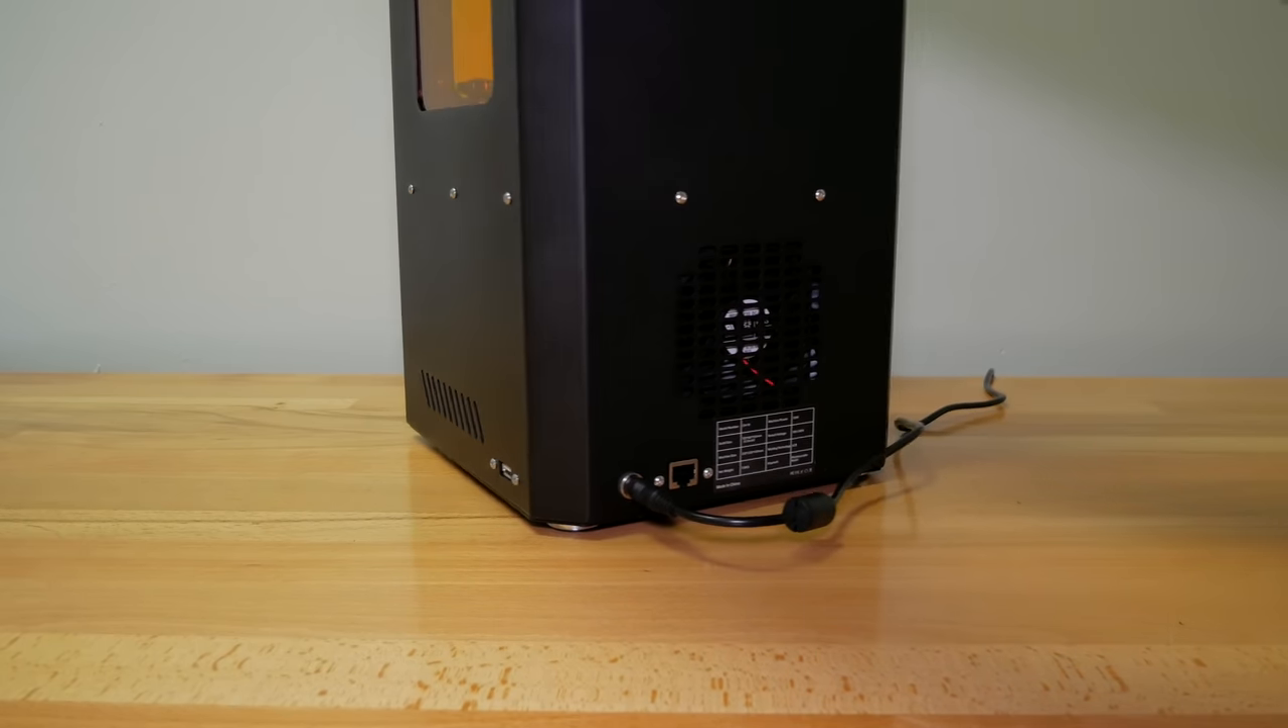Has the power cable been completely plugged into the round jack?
Yes.